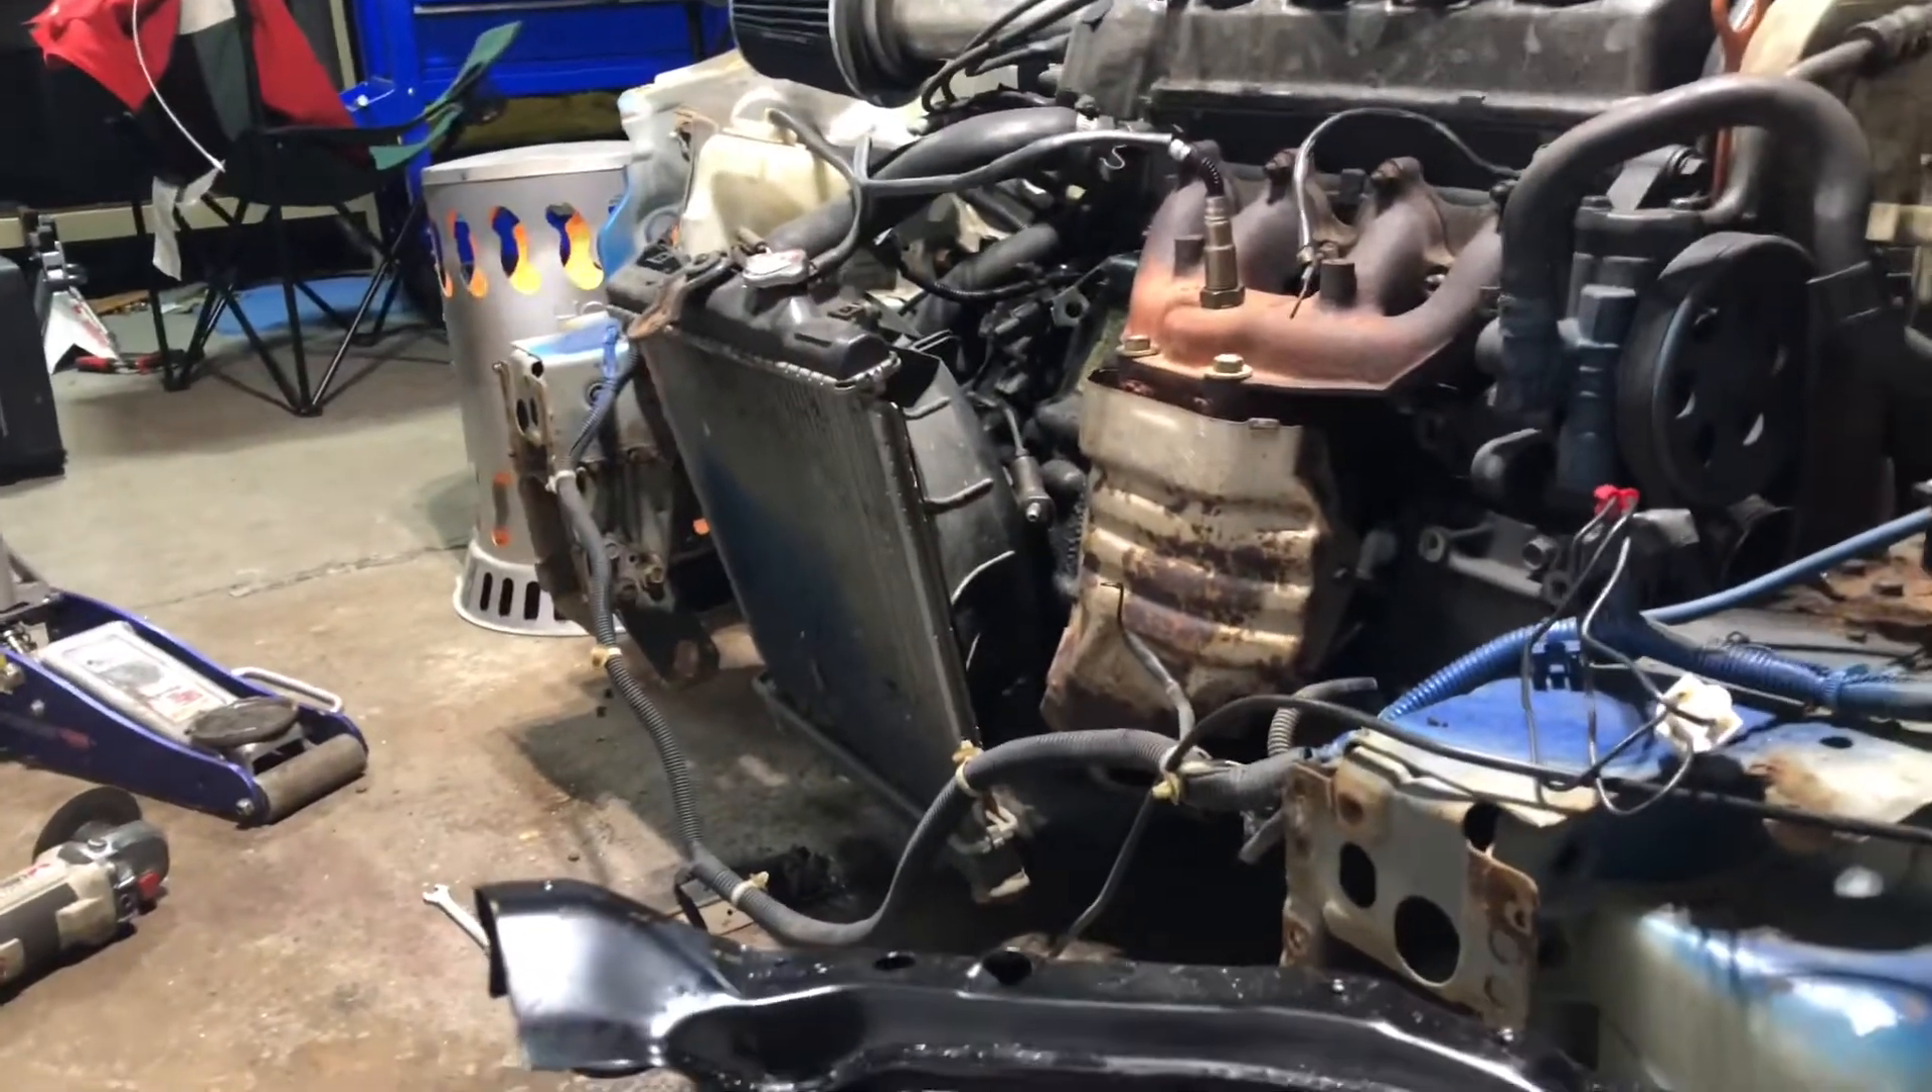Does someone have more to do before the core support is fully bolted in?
Yes.